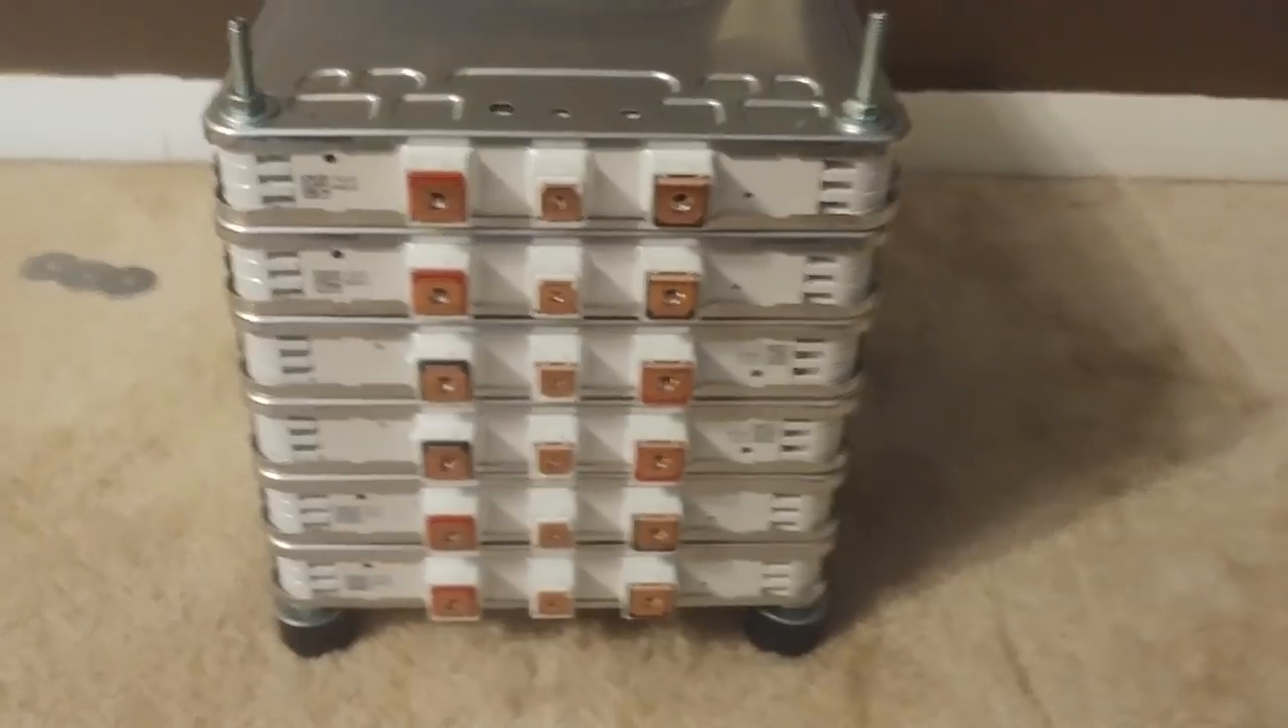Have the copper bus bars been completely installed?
No.